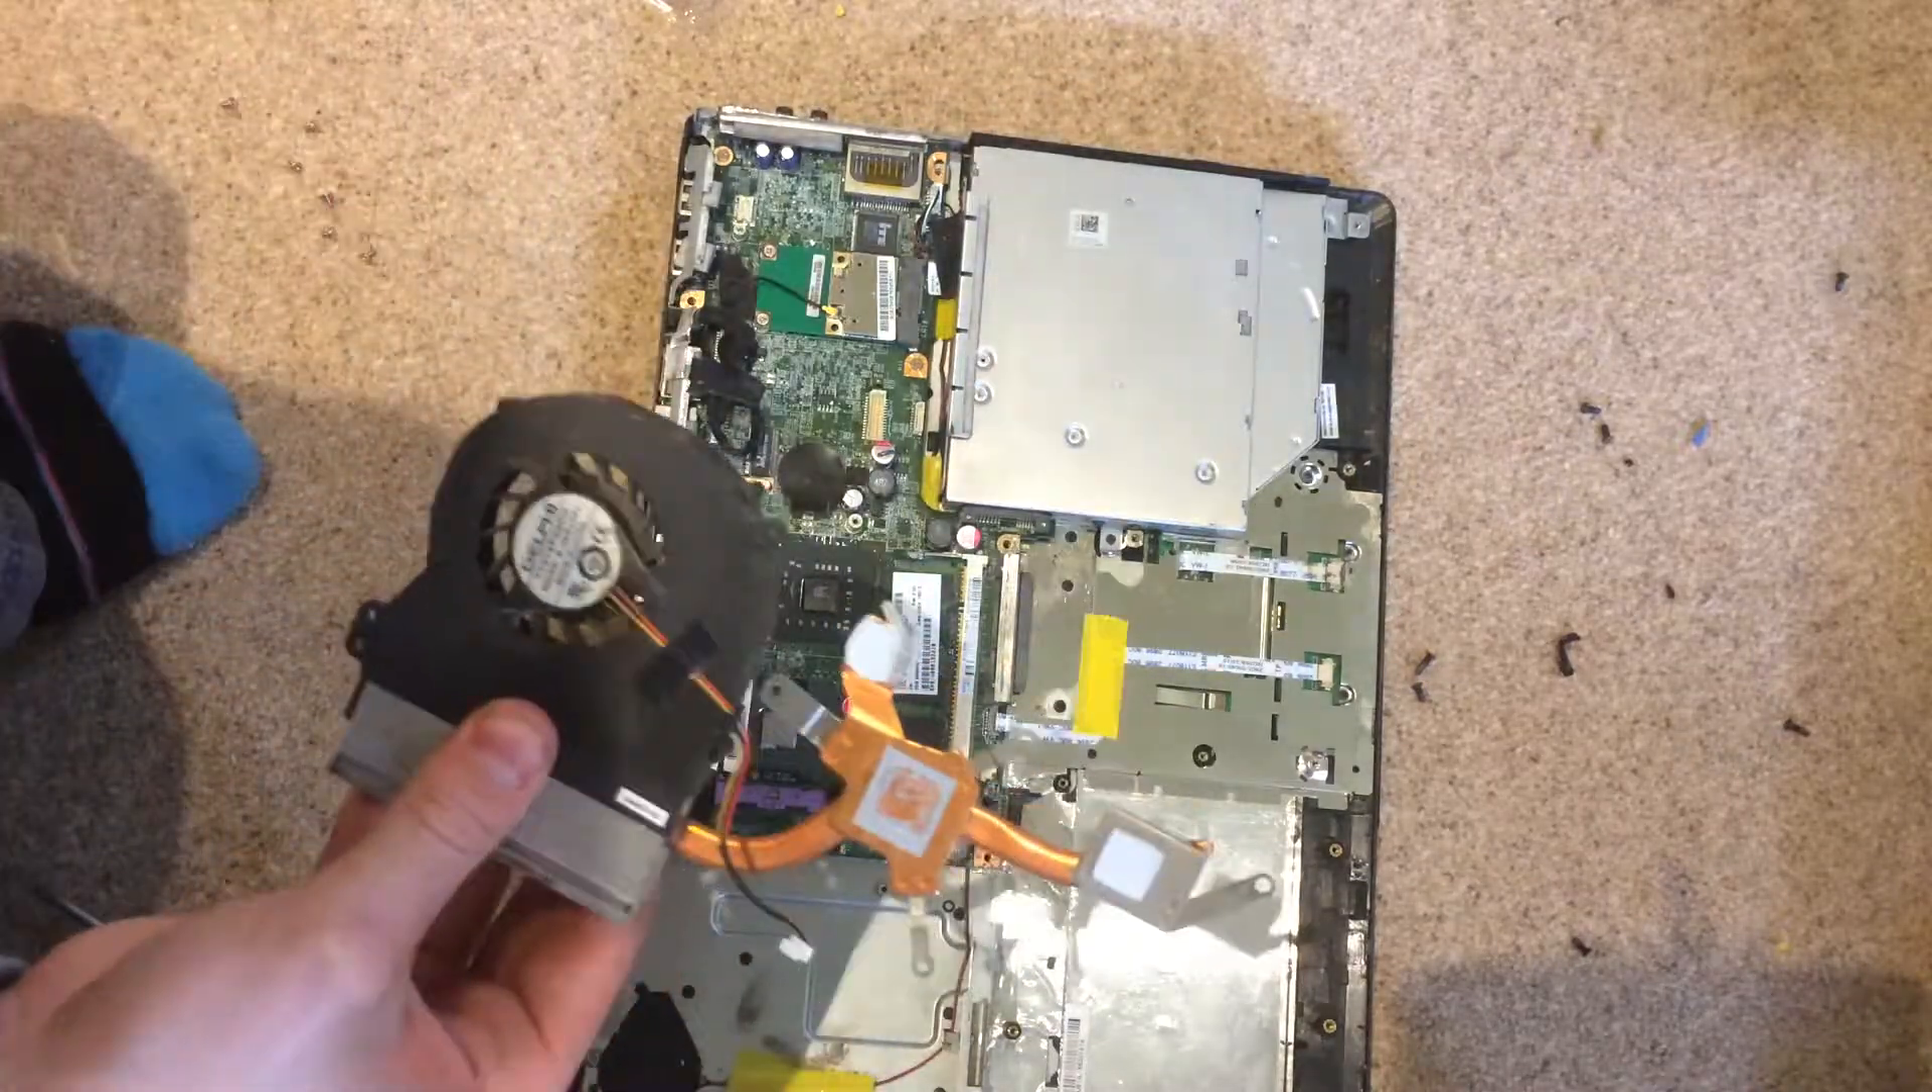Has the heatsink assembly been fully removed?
Yes.